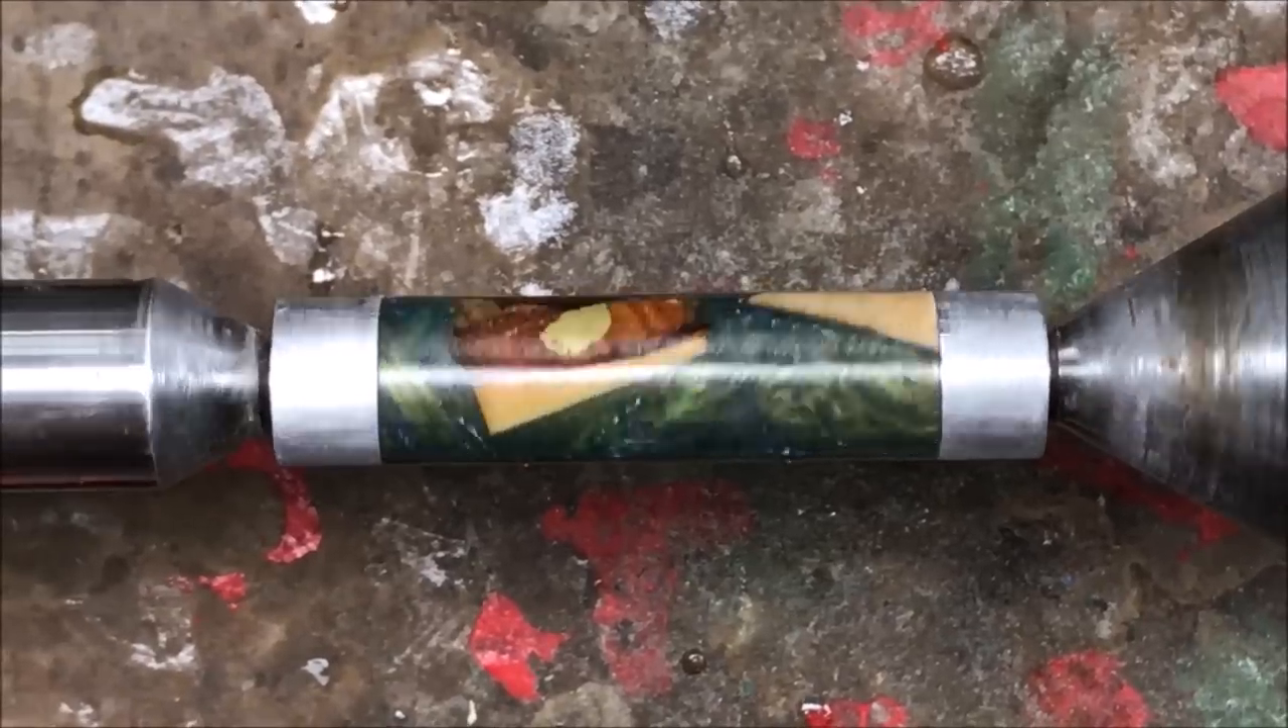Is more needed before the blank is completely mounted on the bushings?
No.